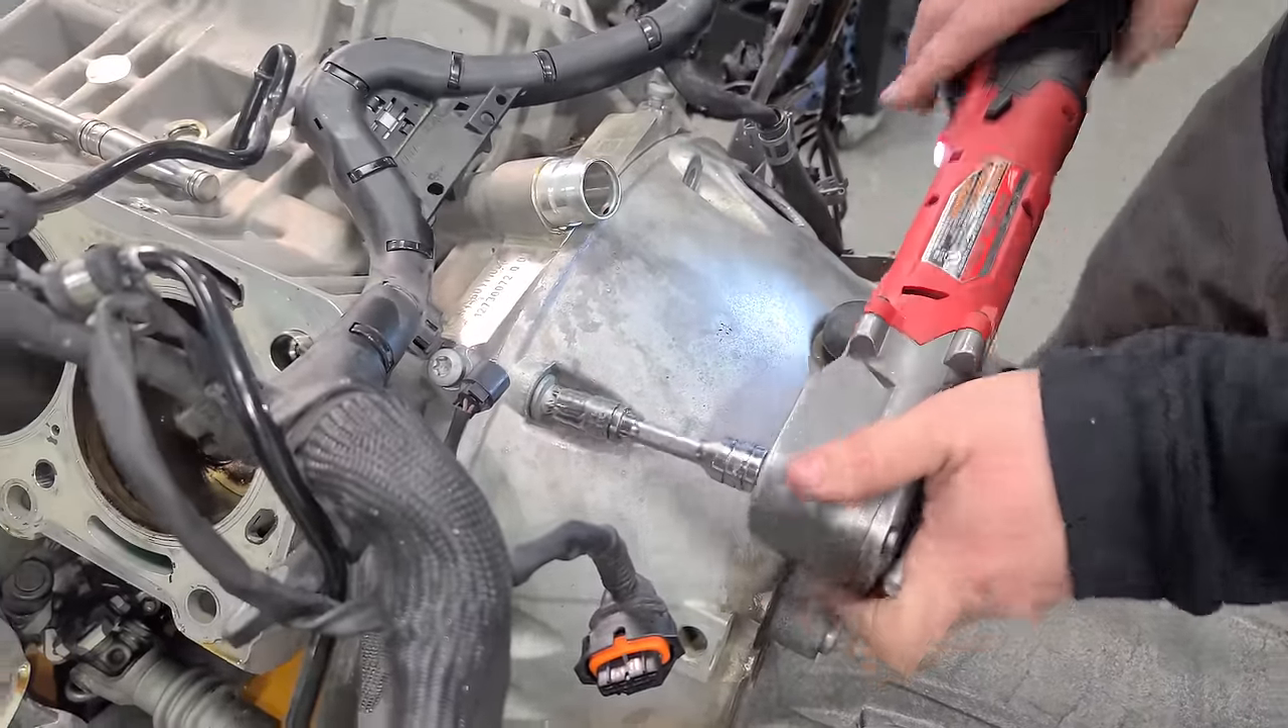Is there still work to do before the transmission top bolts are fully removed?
Yes.